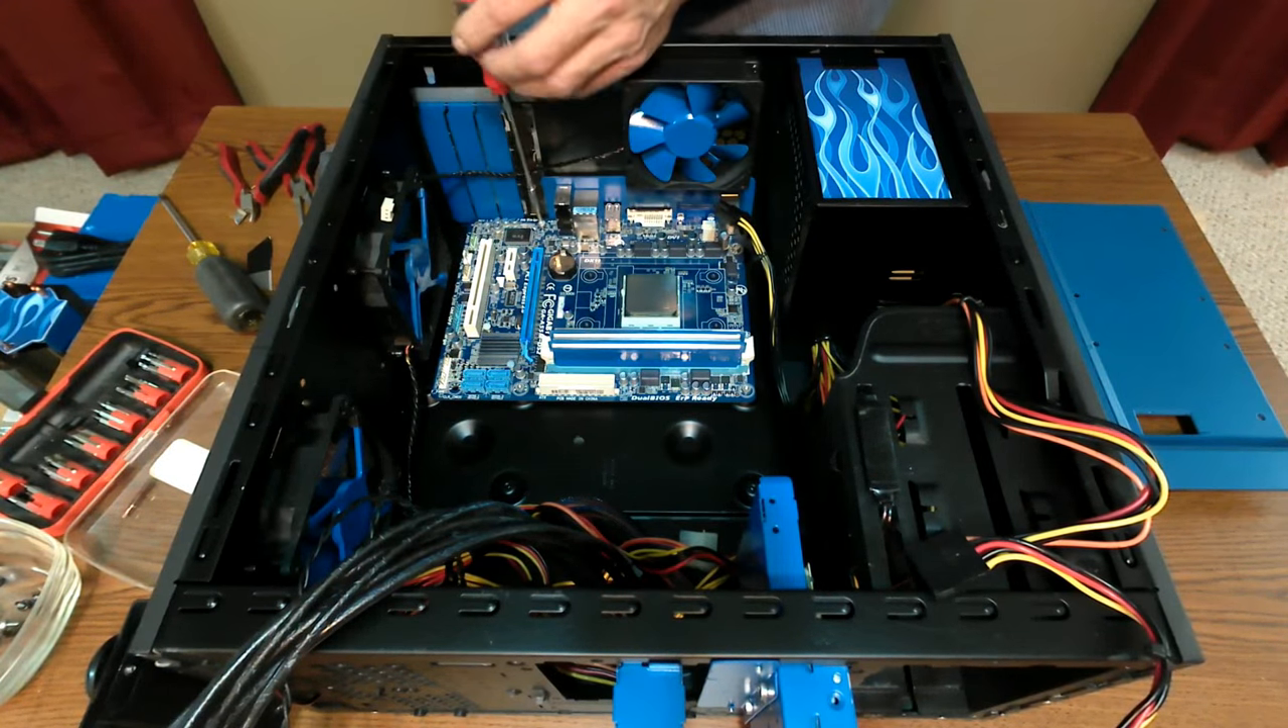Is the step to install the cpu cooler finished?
No.